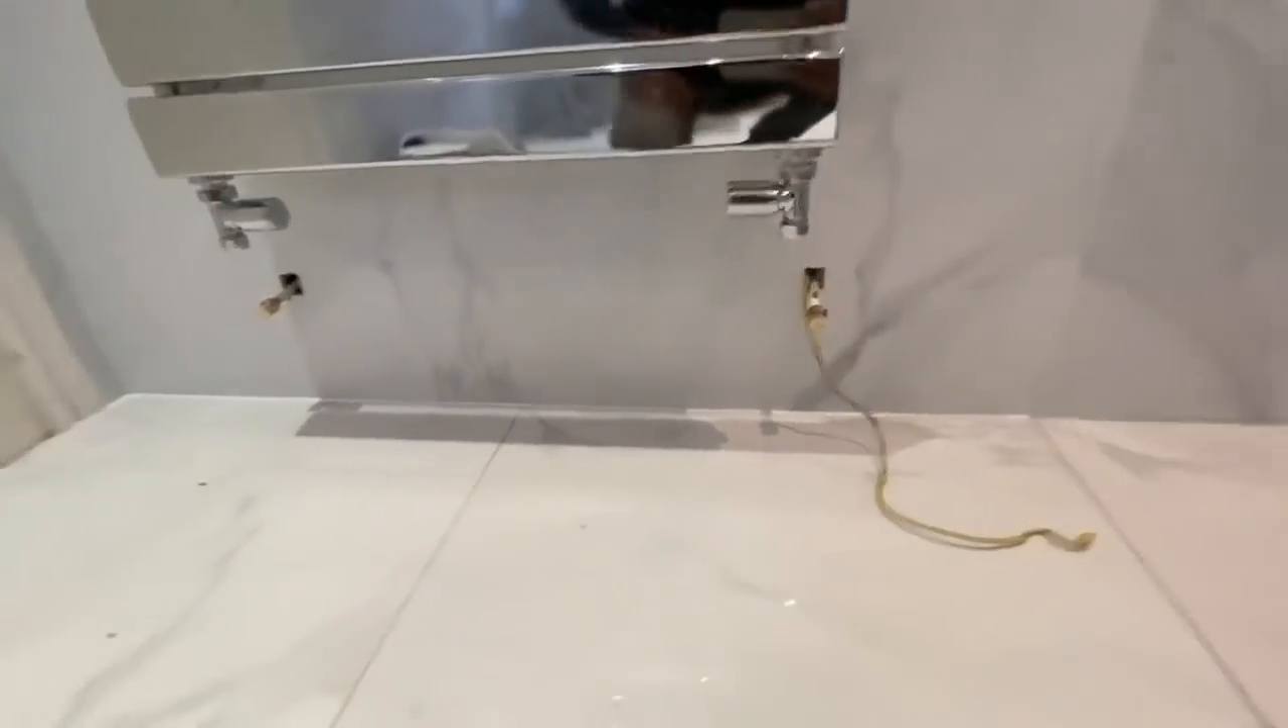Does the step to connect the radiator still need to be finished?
Yes.